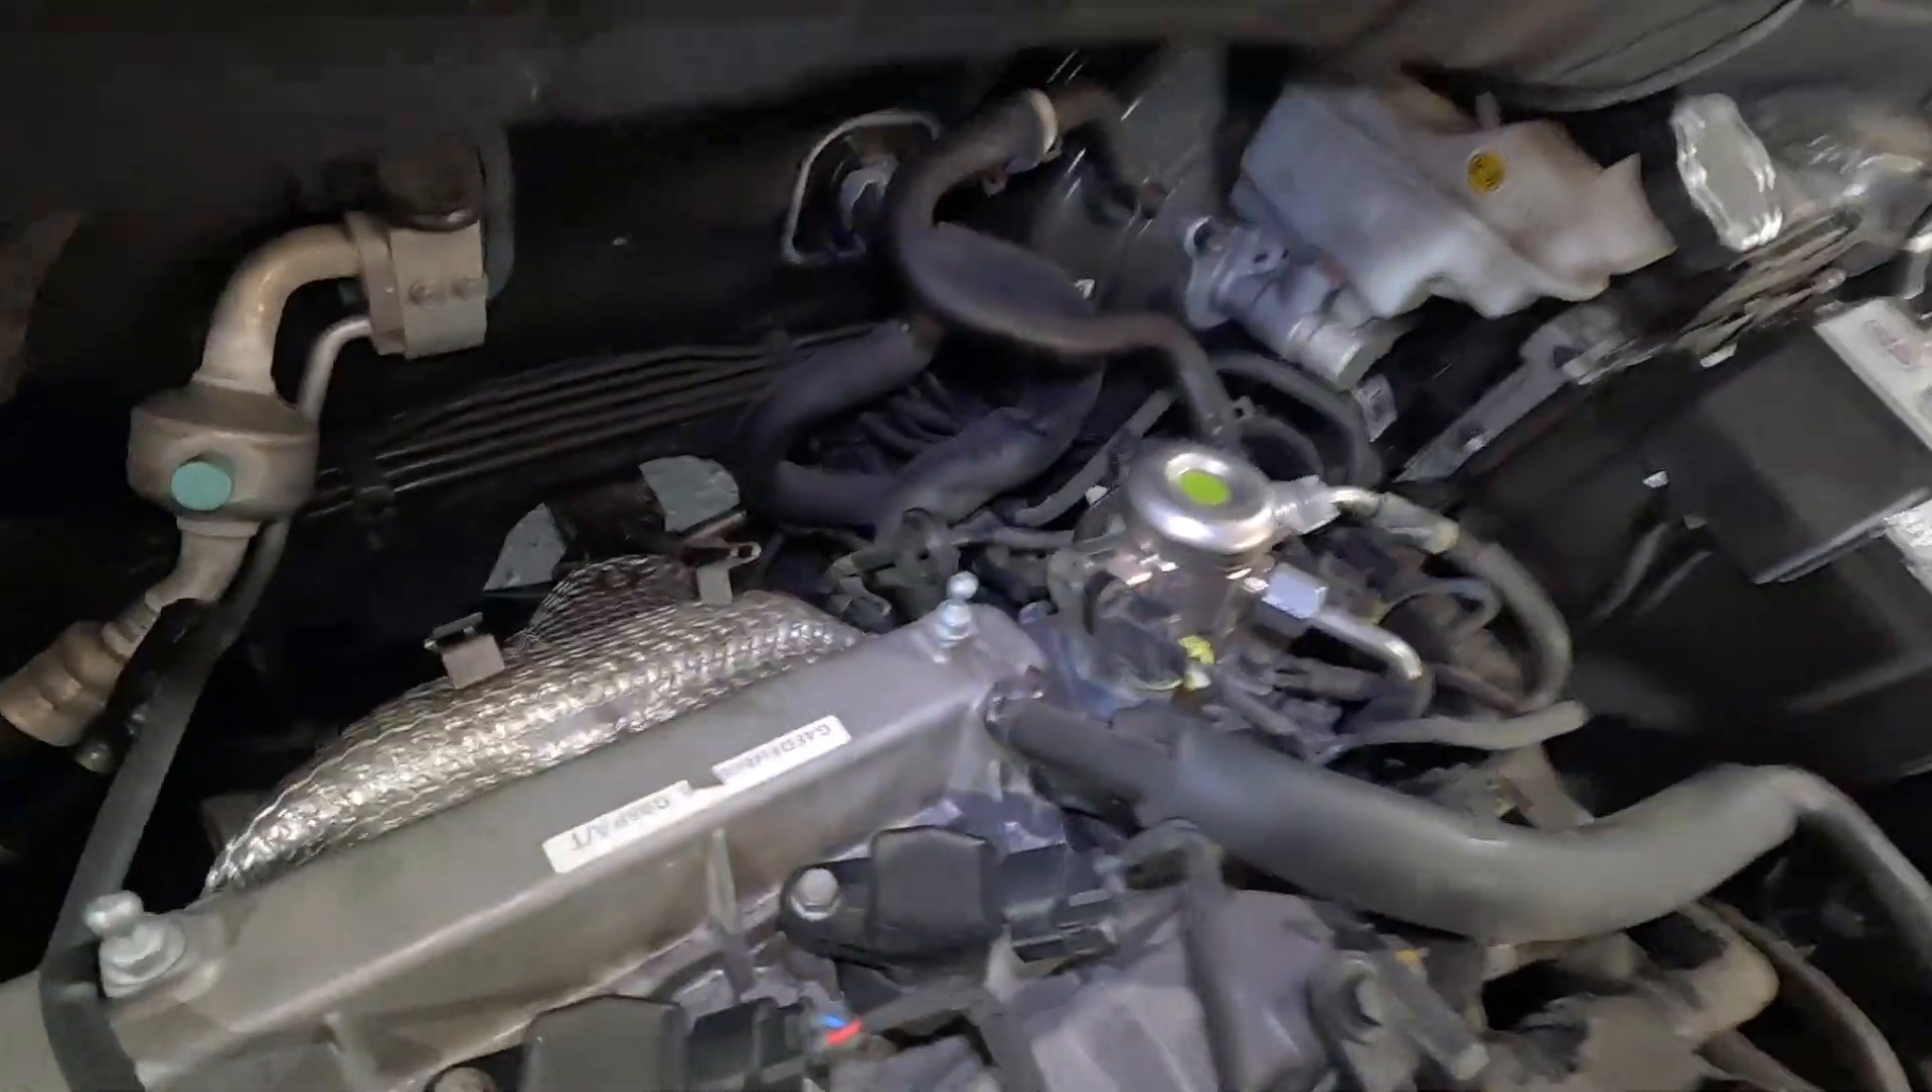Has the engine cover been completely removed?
Yes.